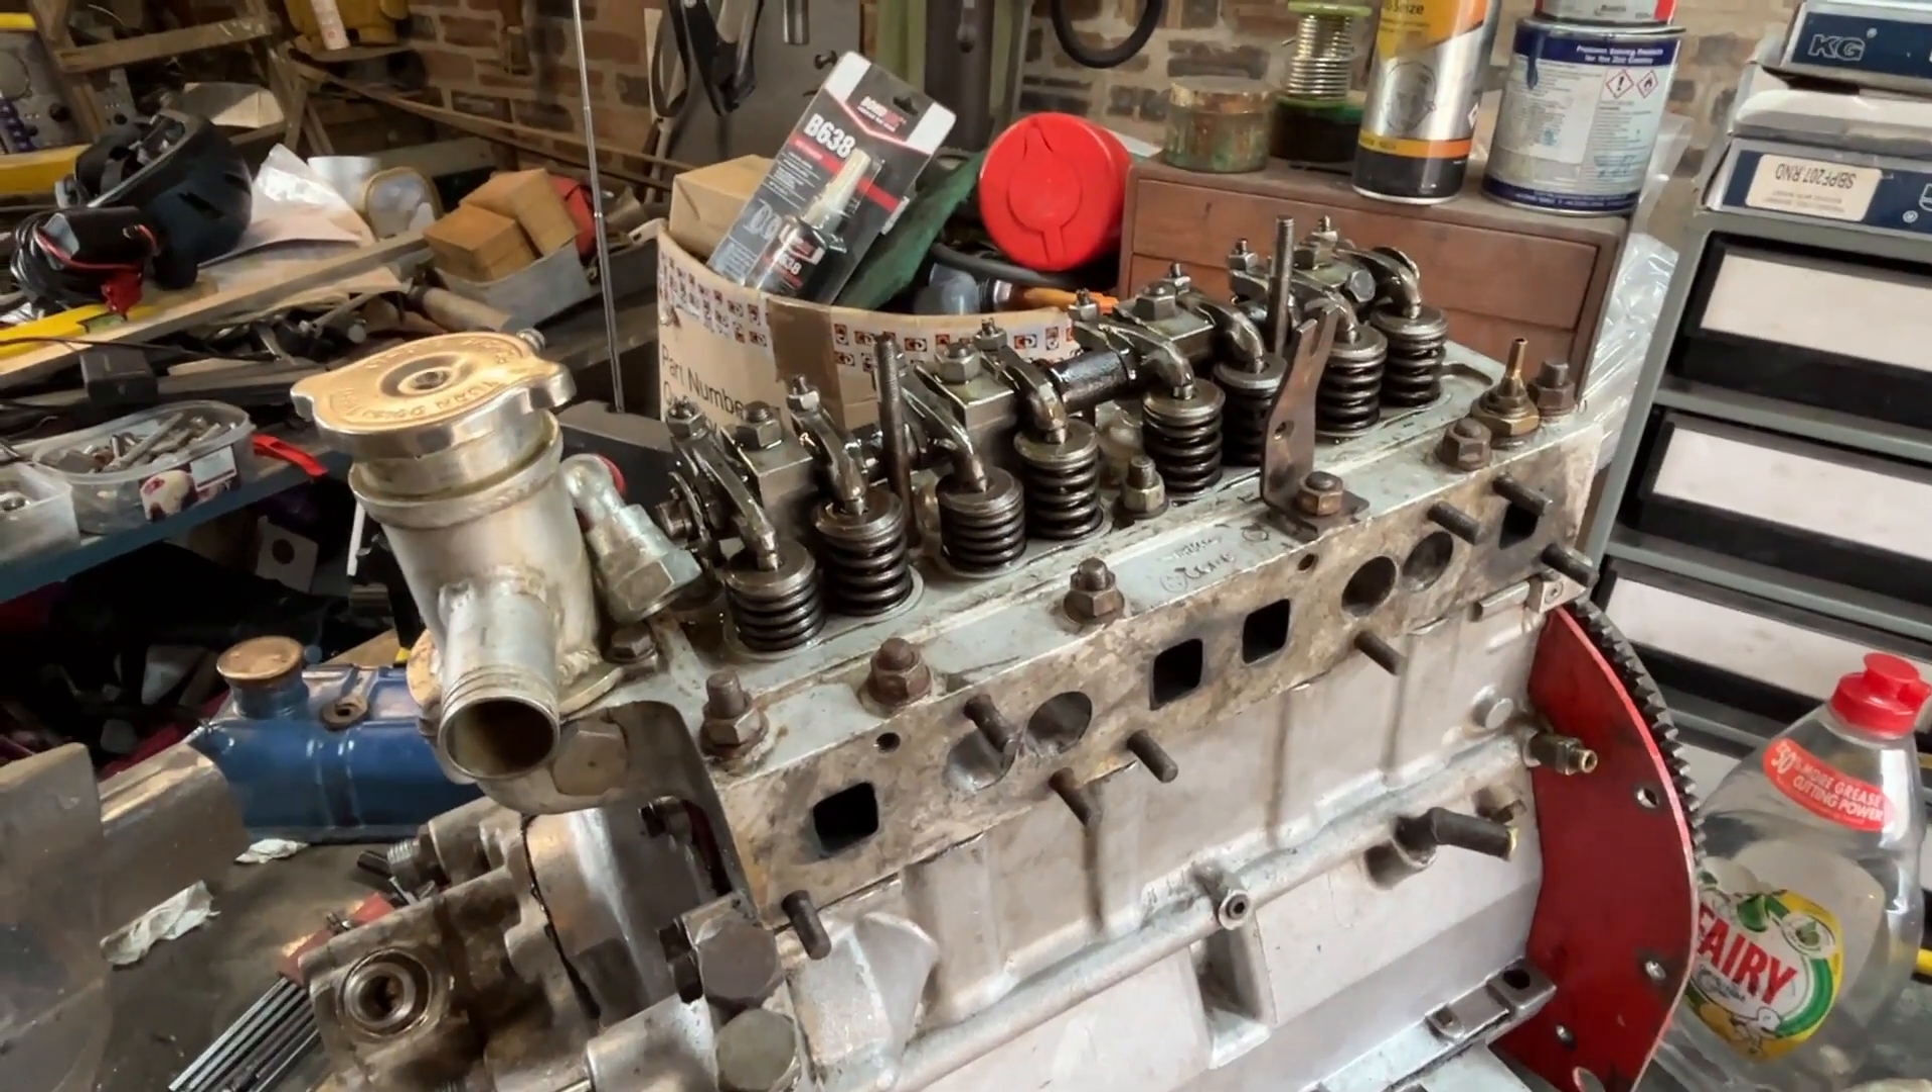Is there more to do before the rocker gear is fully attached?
No.